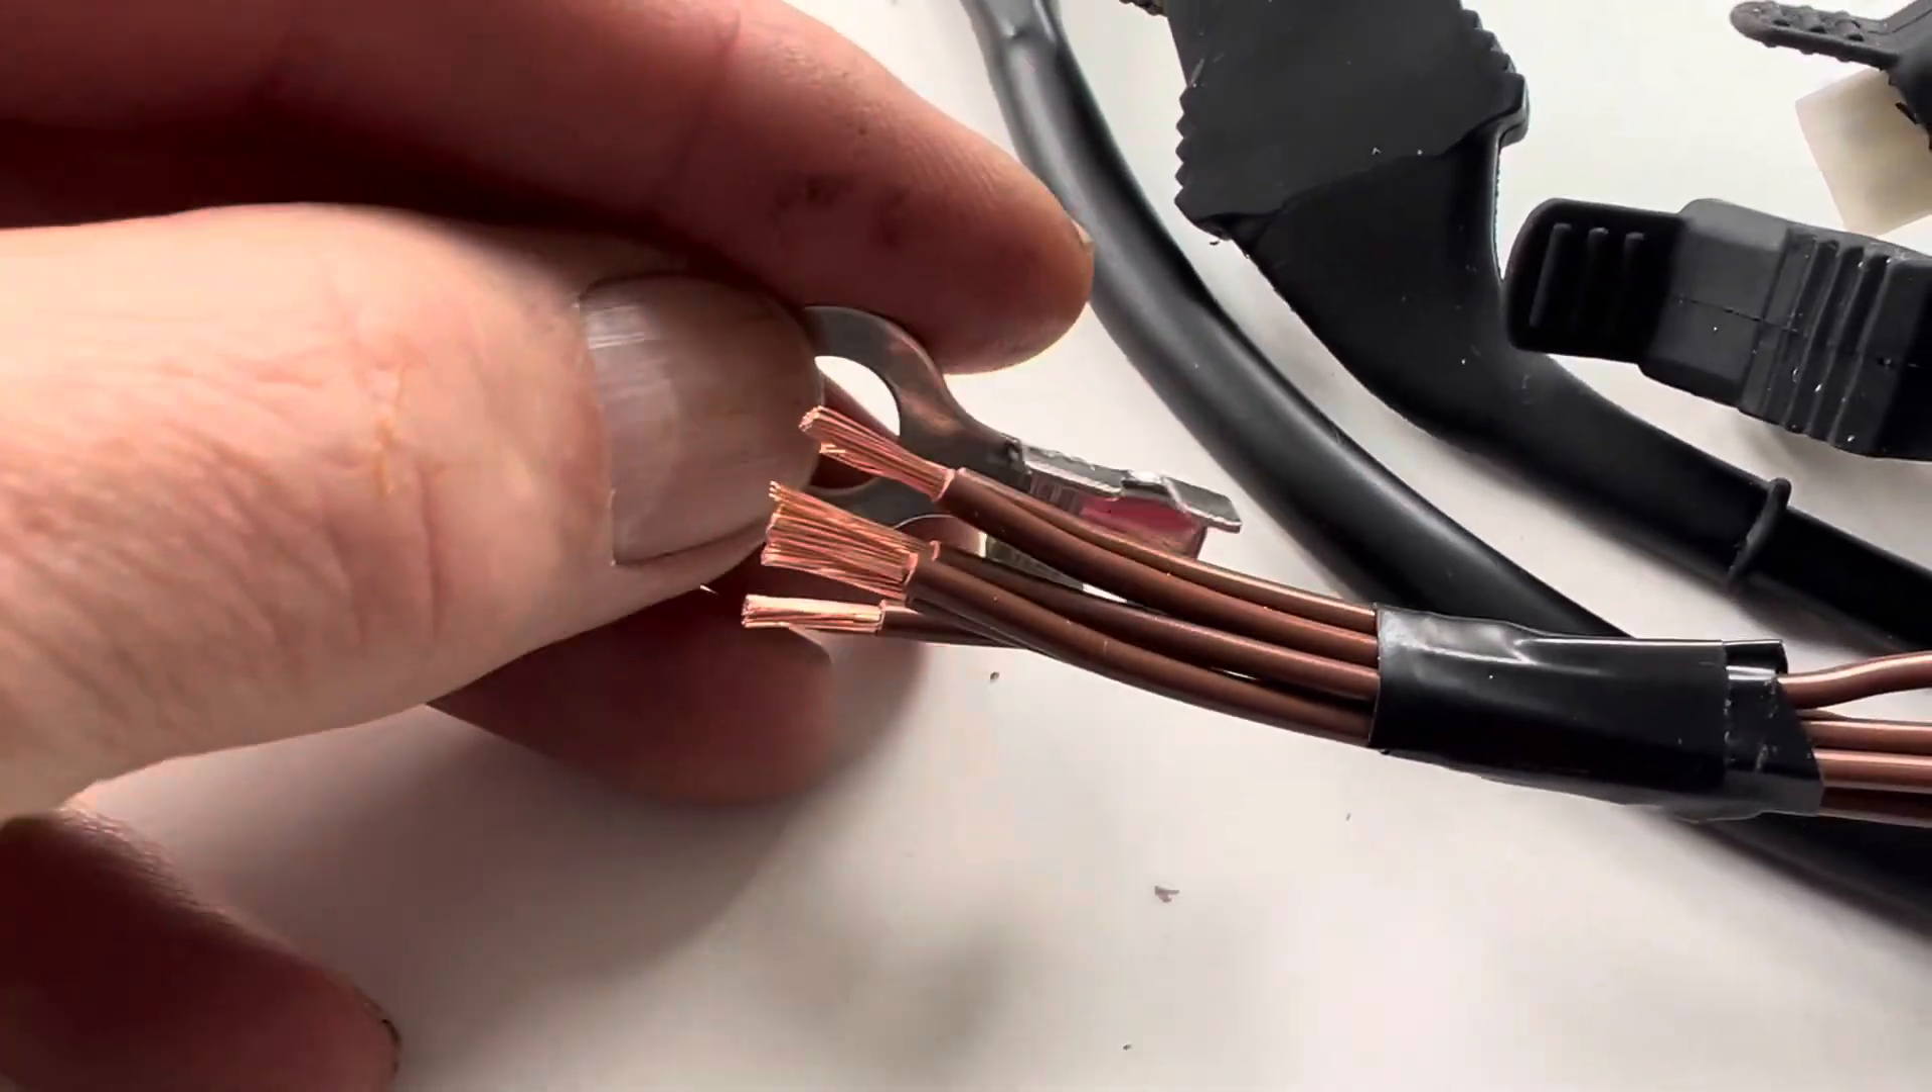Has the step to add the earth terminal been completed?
No.